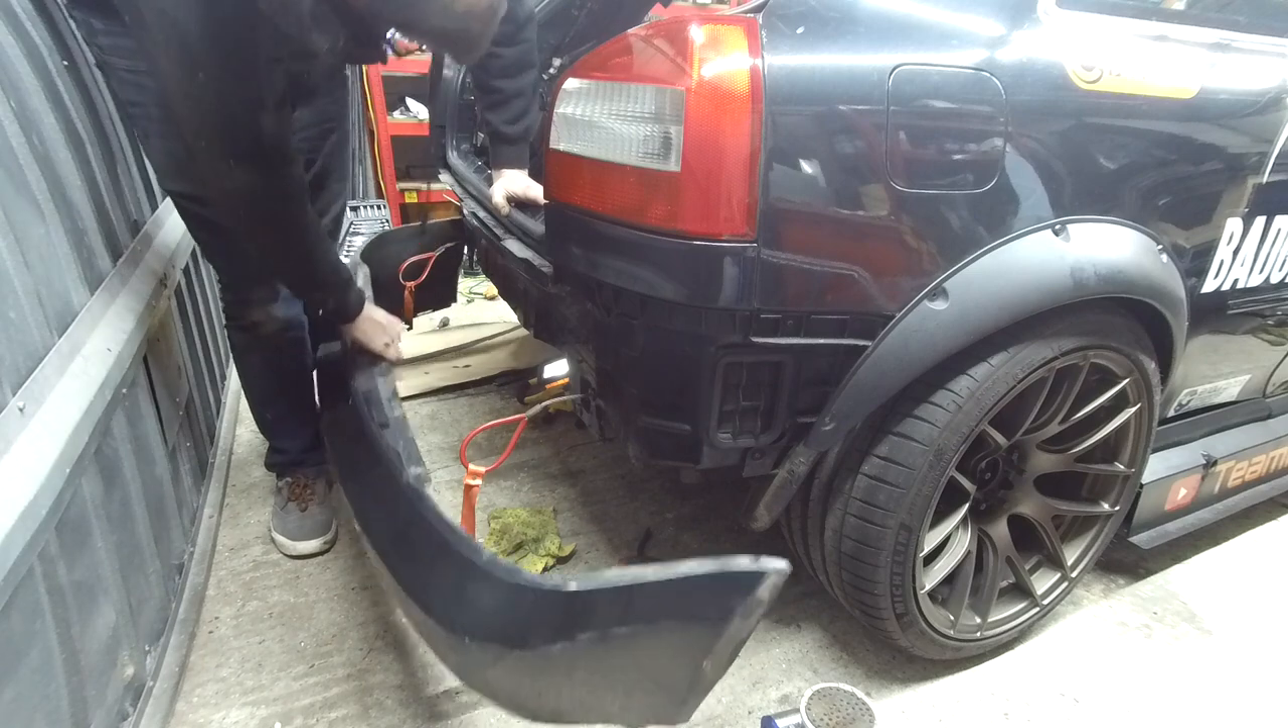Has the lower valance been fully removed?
Yes.